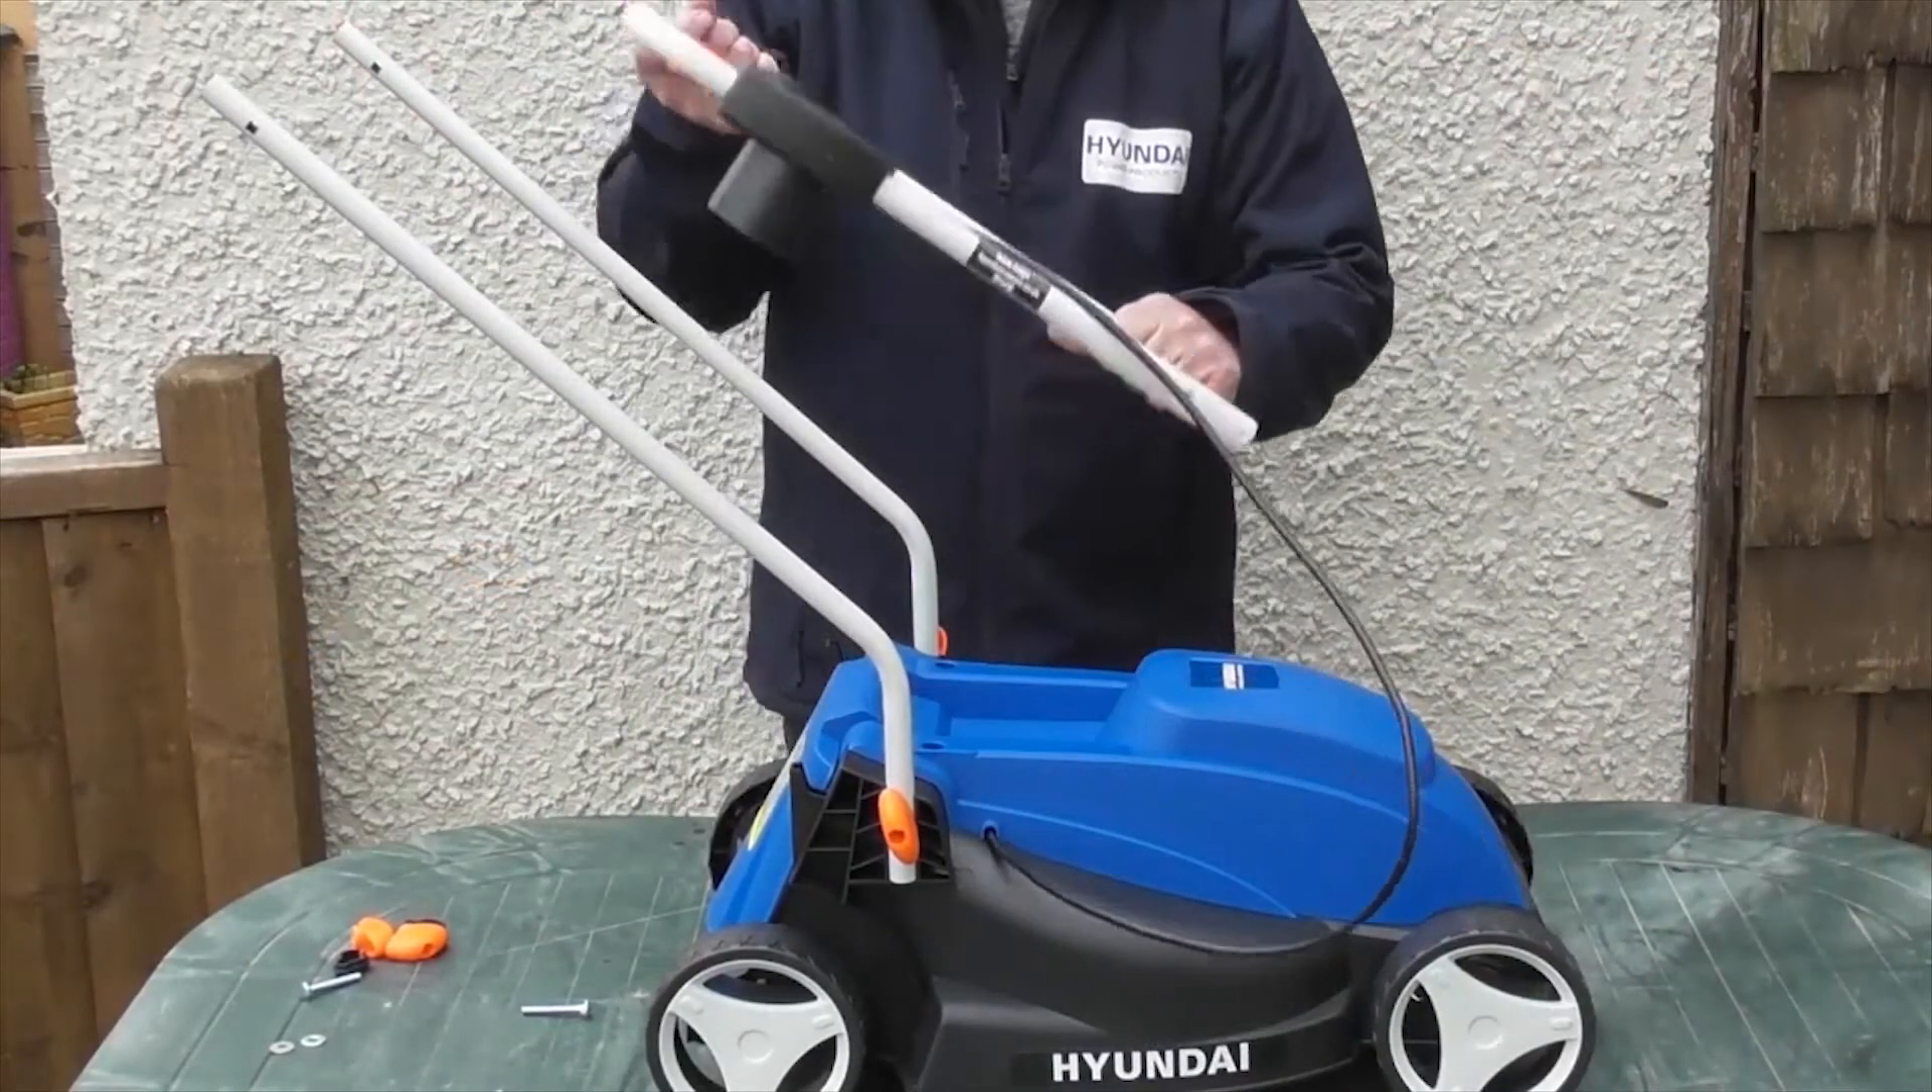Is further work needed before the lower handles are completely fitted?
No.